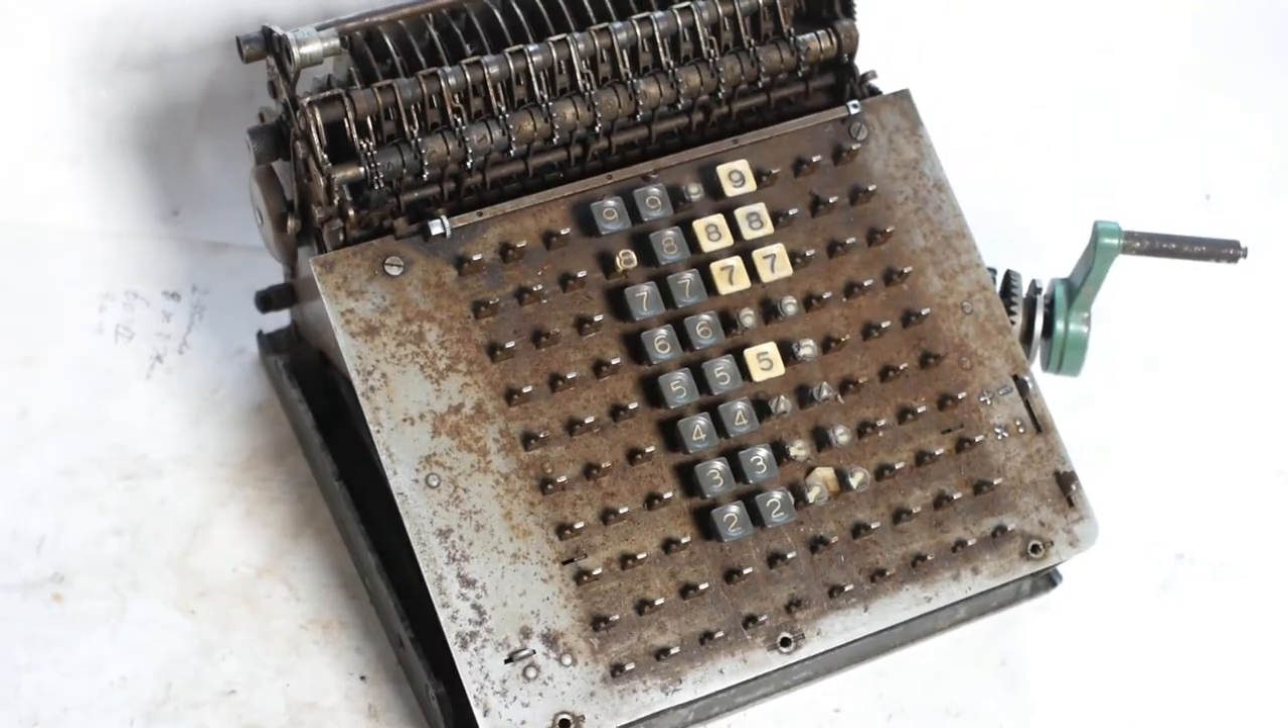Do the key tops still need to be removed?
Yes.